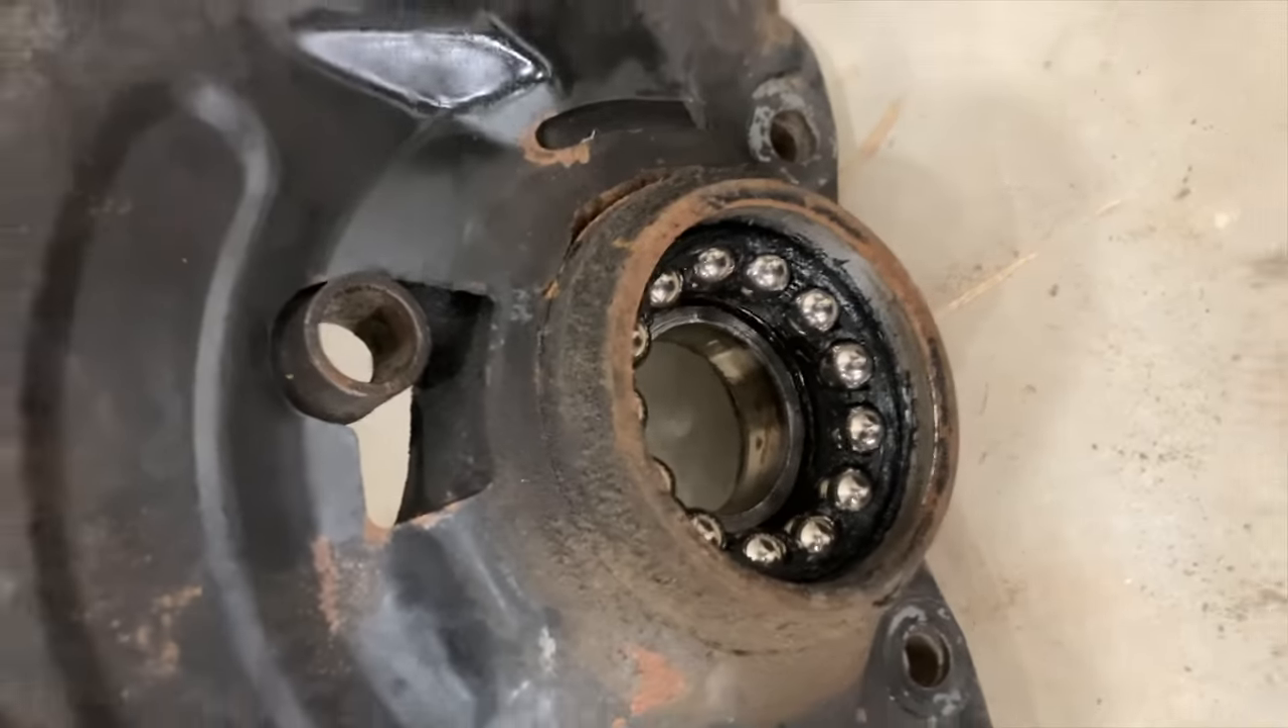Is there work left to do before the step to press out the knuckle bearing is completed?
Yes.